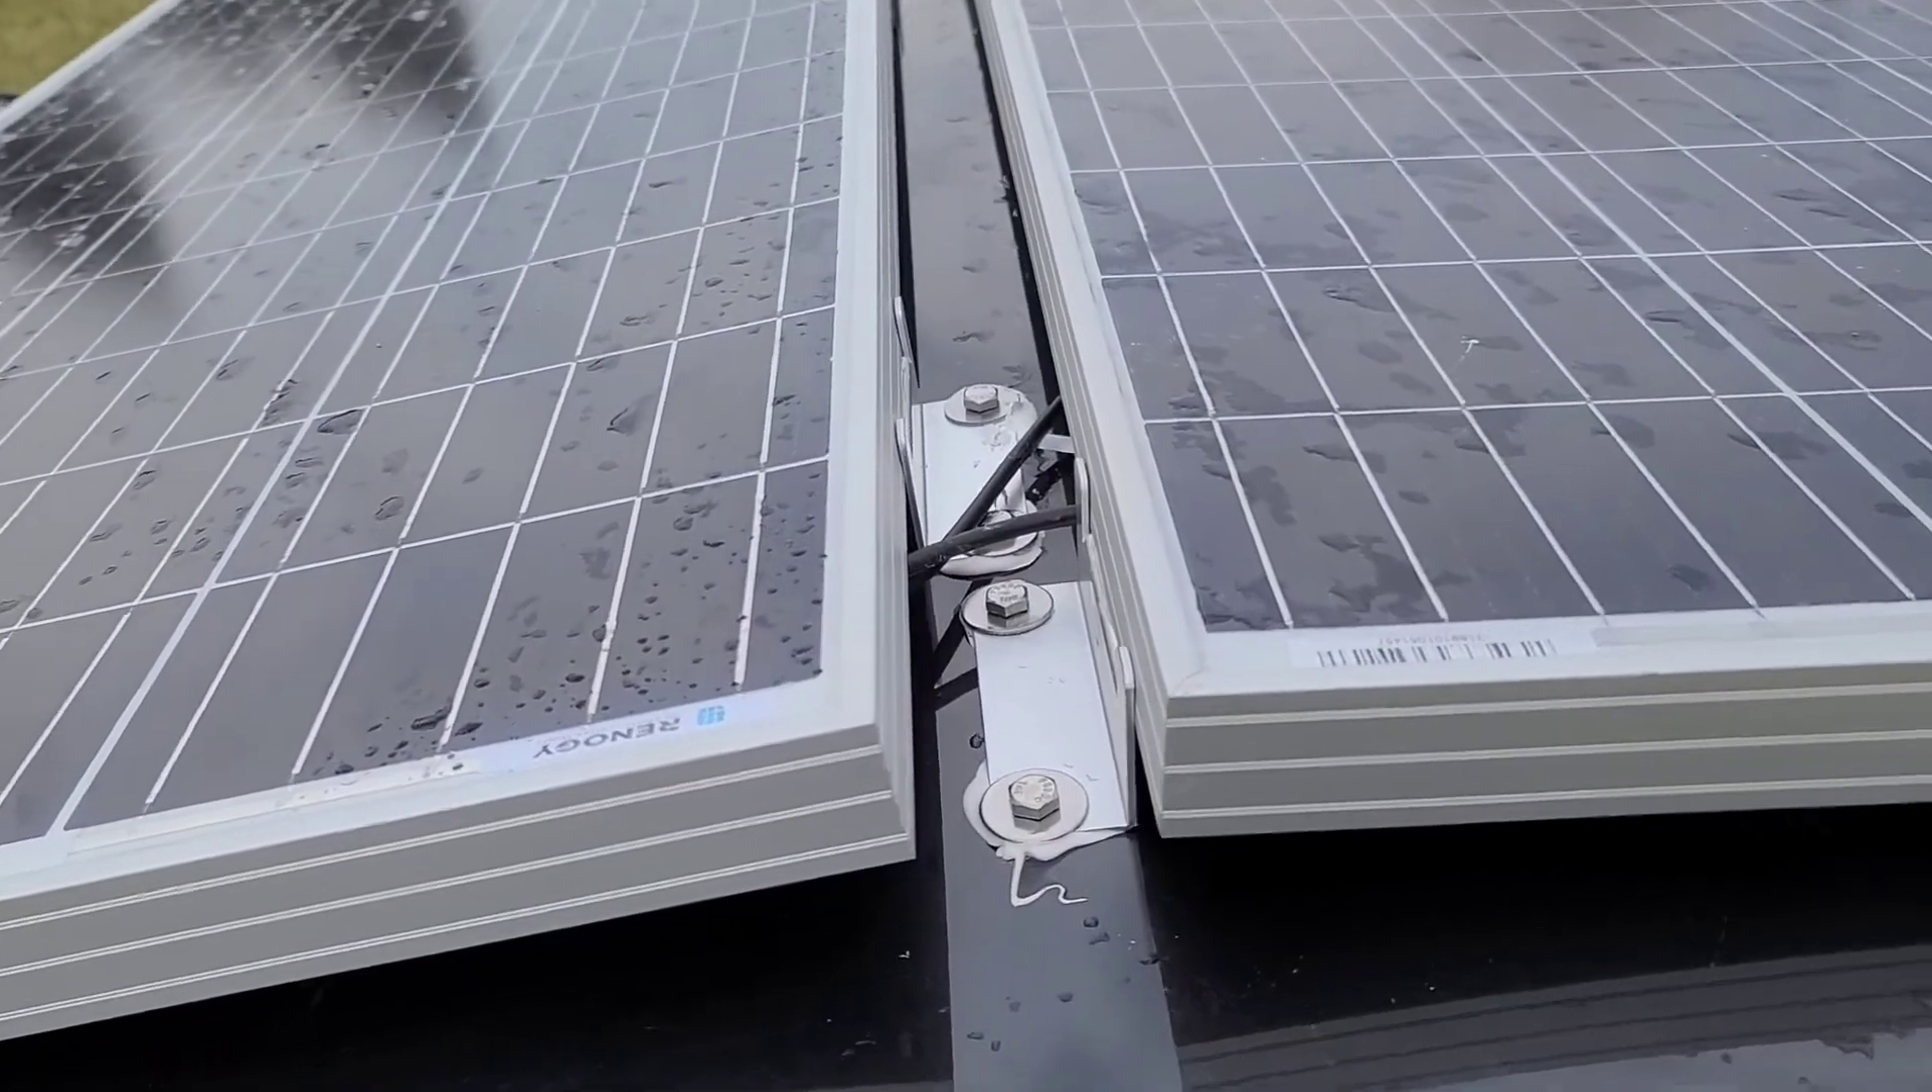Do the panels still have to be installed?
No.